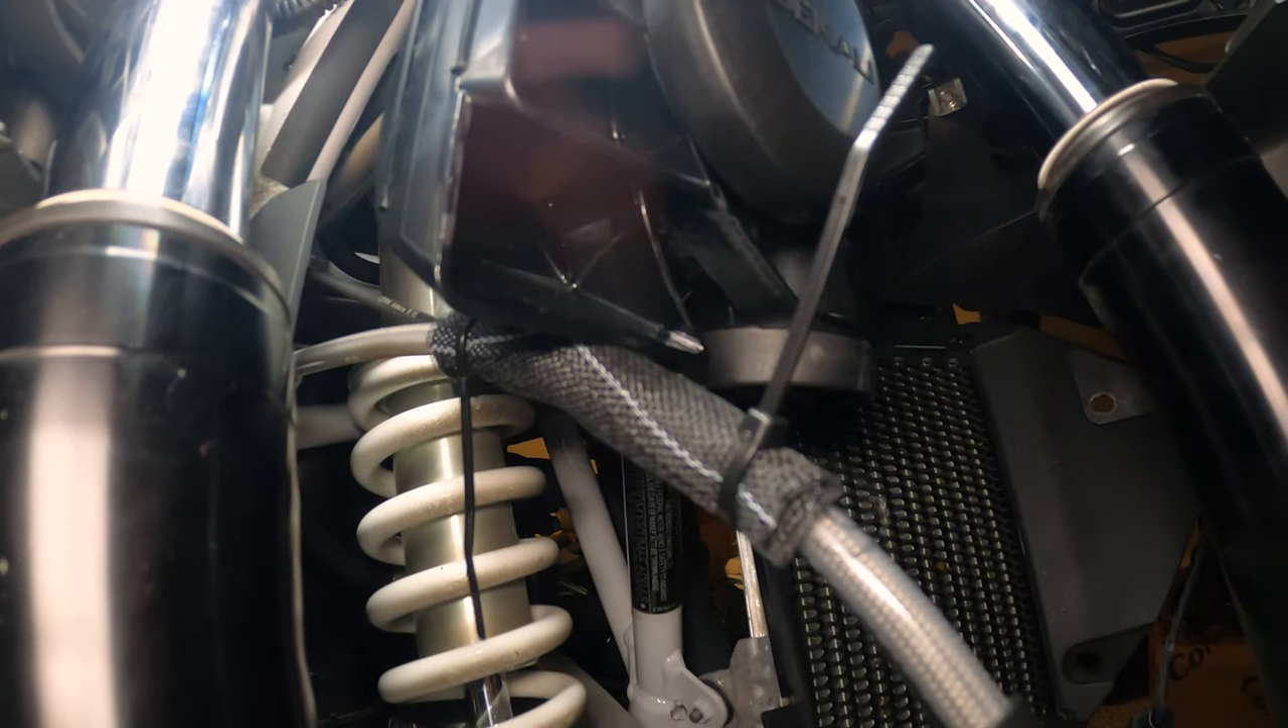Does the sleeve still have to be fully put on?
No.